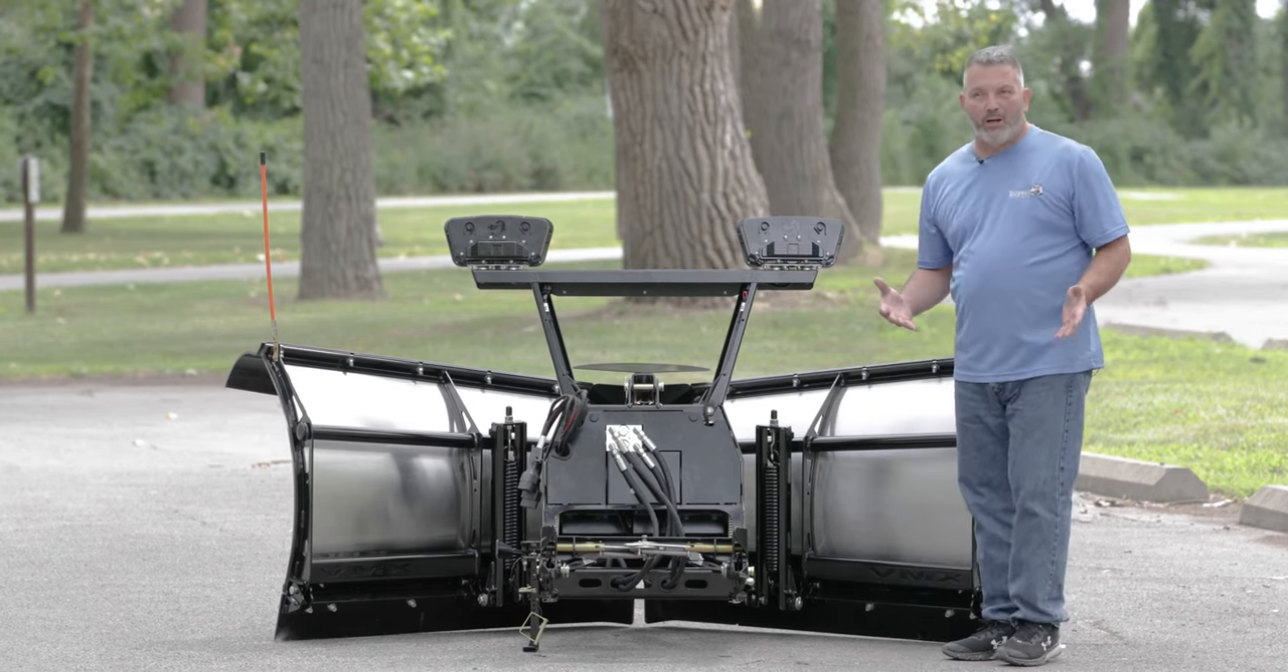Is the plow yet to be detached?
No.